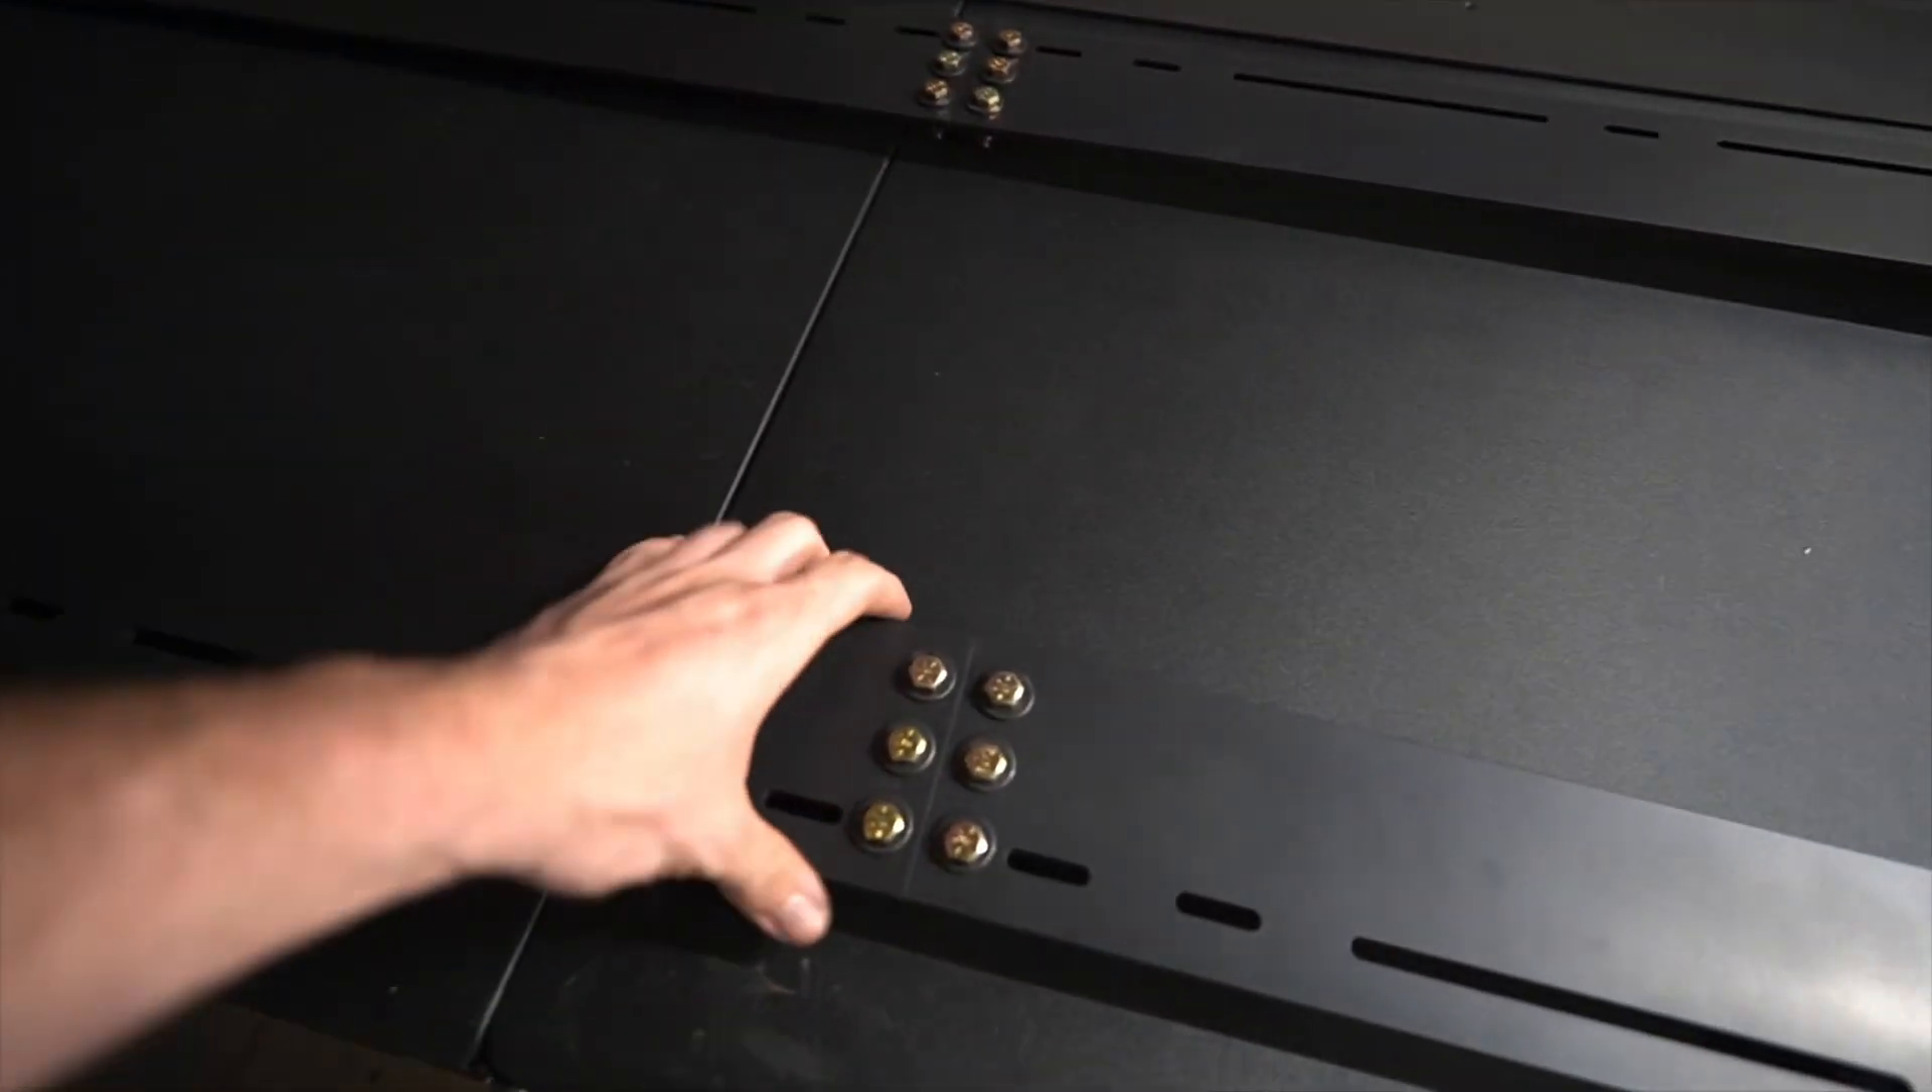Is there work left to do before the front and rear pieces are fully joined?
No.